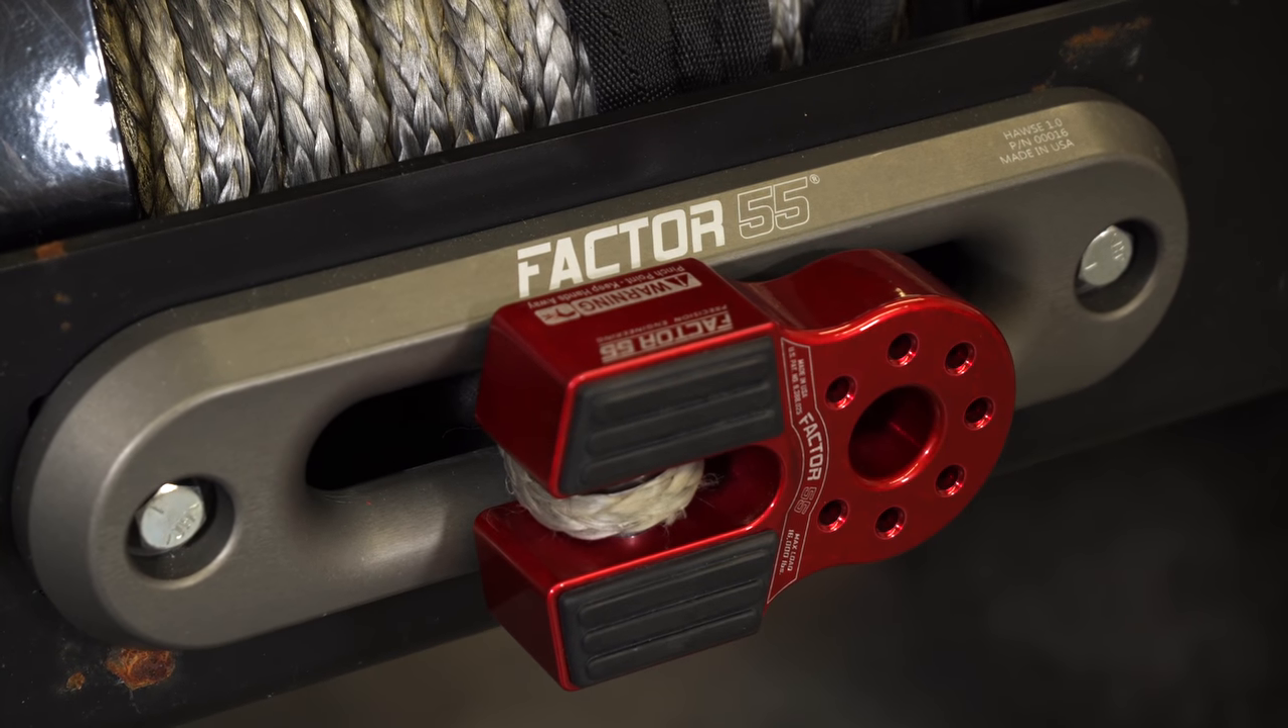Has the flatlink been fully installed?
Yes.